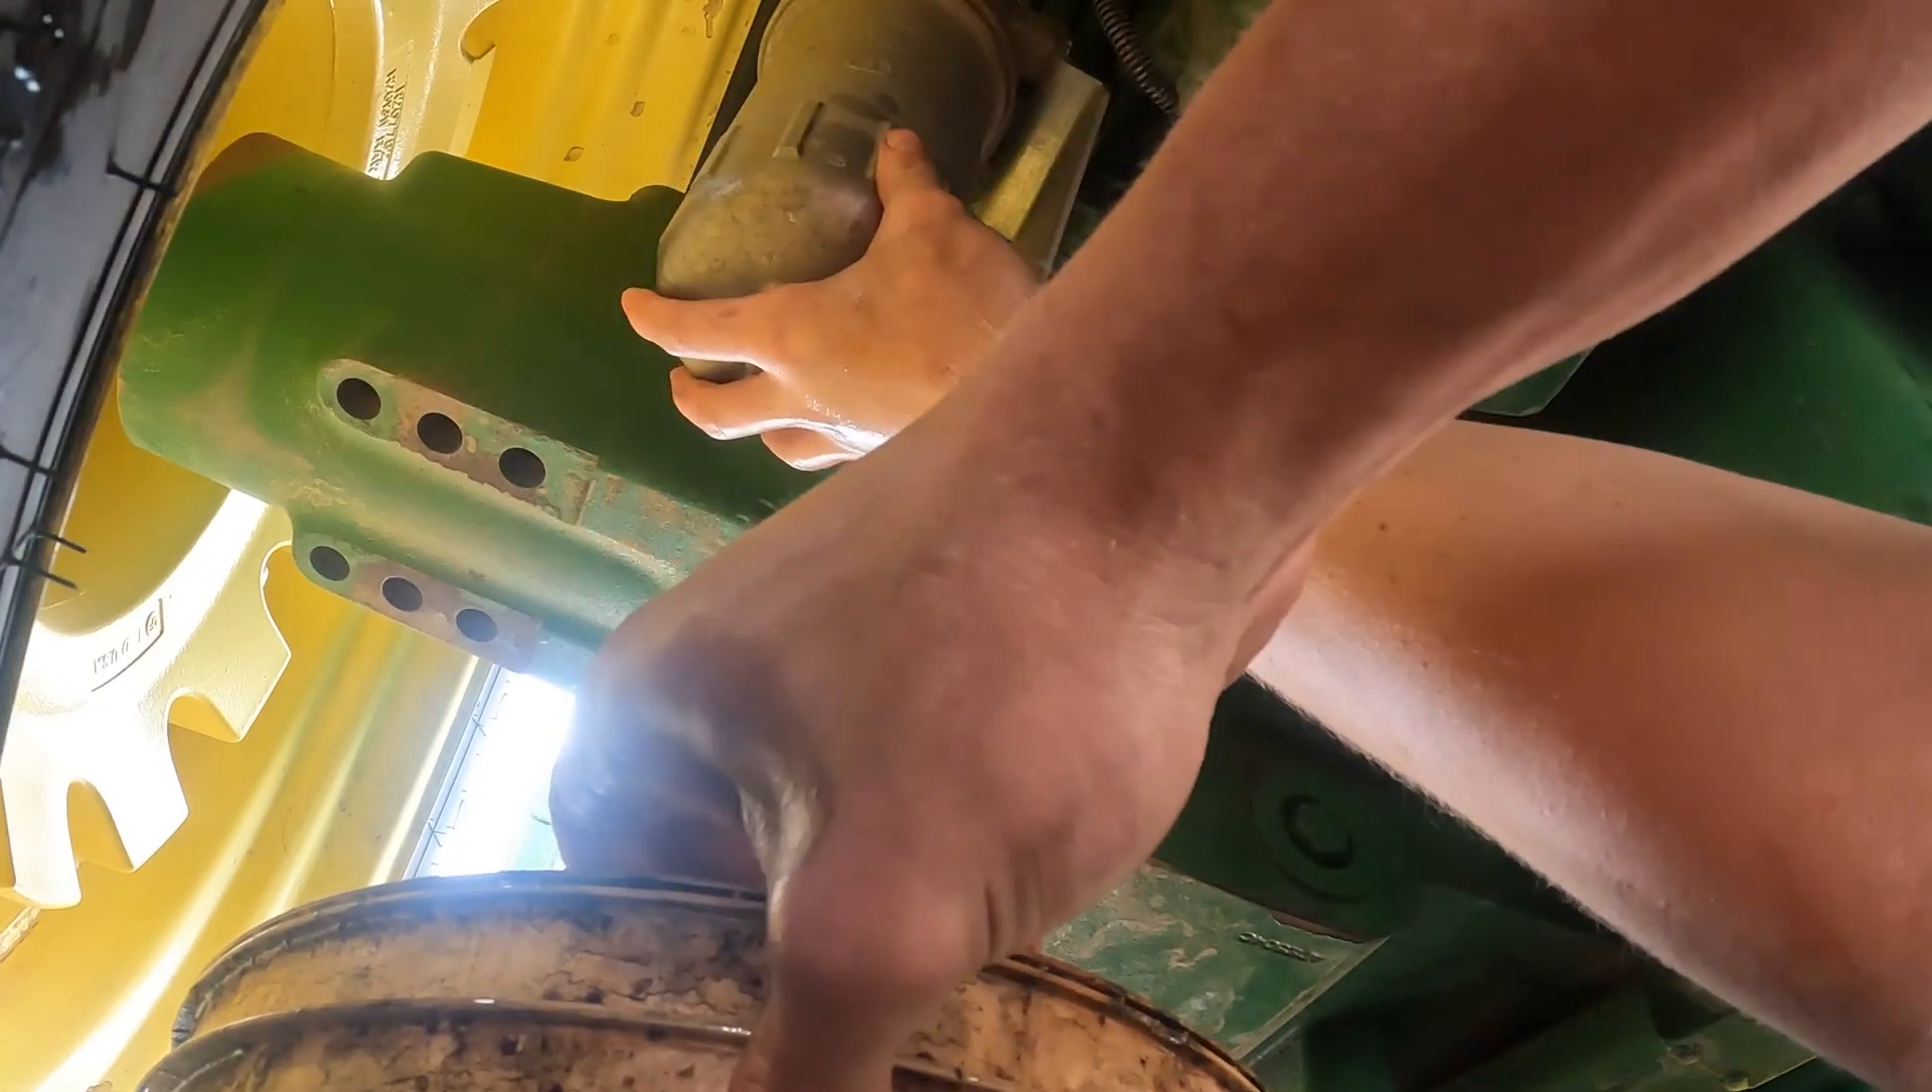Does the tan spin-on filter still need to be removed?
Yes.